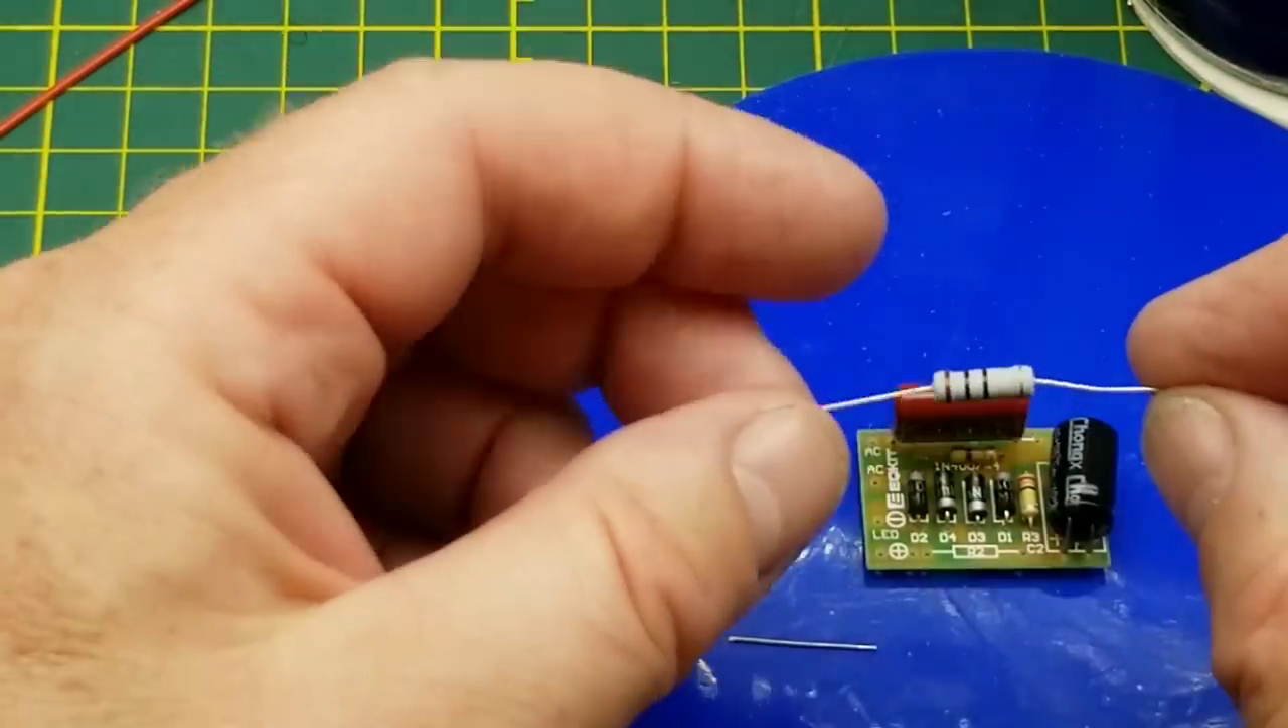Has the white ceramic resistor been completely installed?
No.